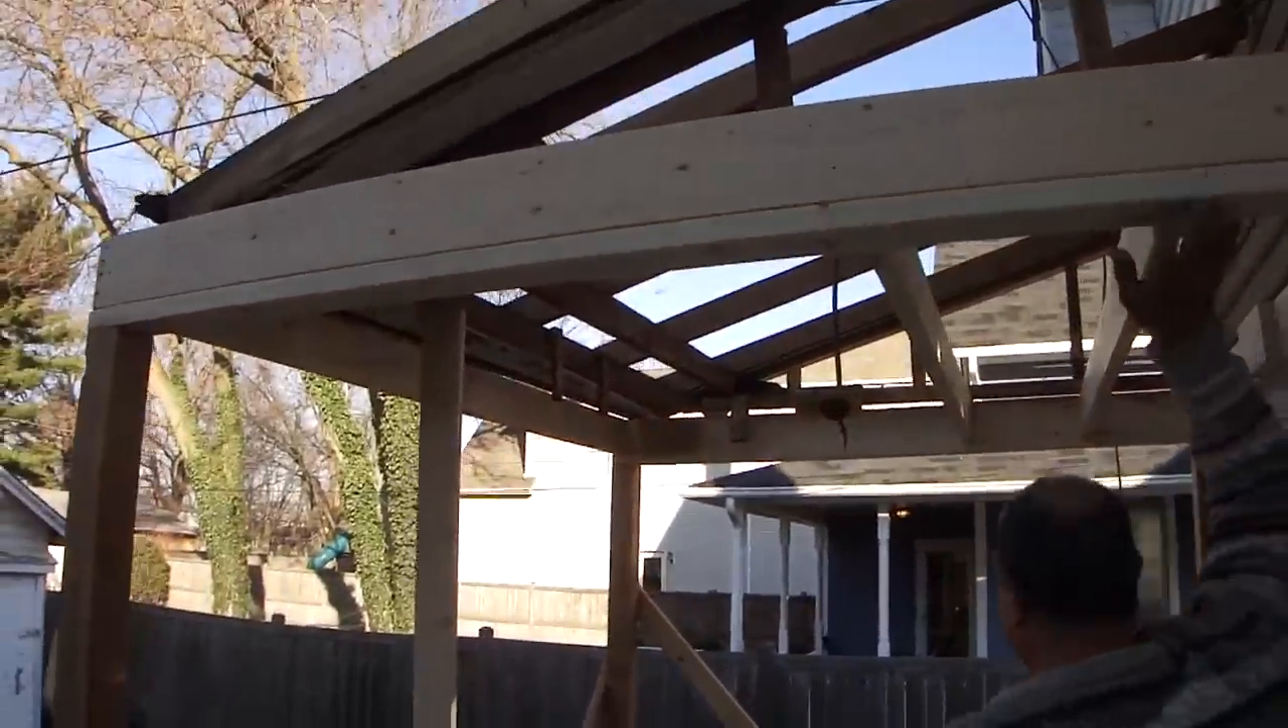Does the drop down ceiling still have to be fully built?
Yes.